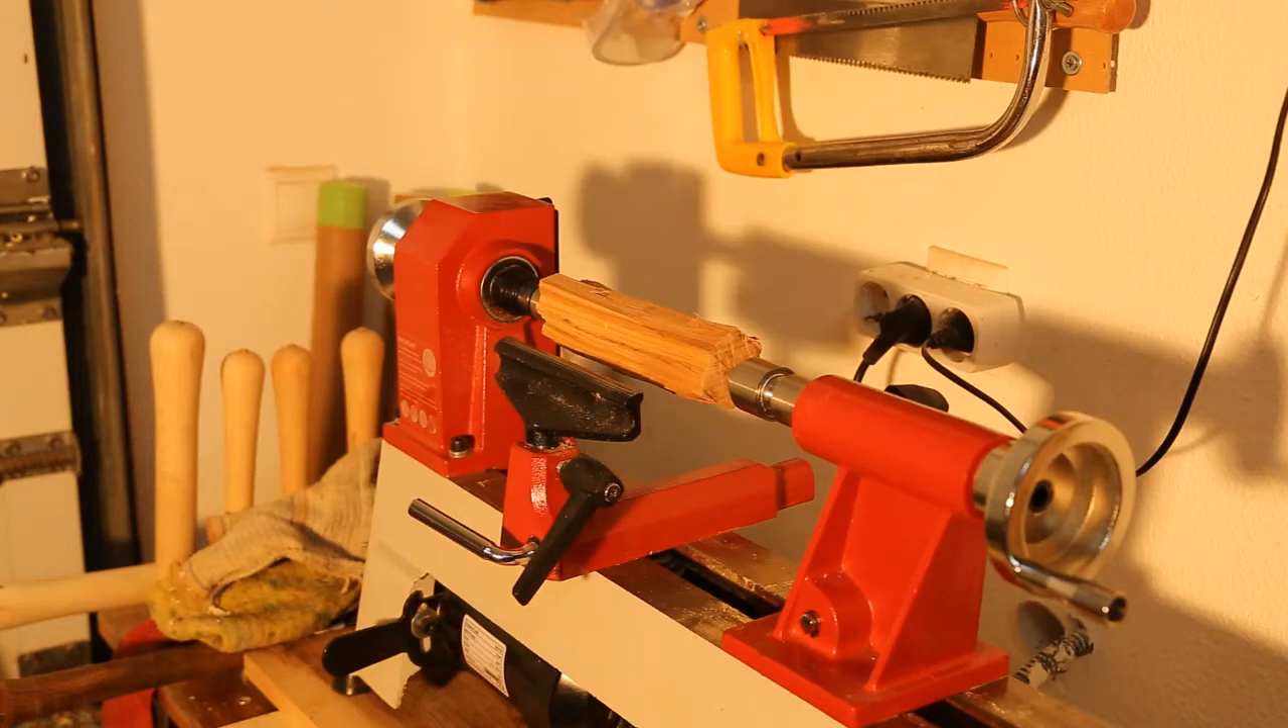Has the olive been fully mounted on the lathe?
Yes.